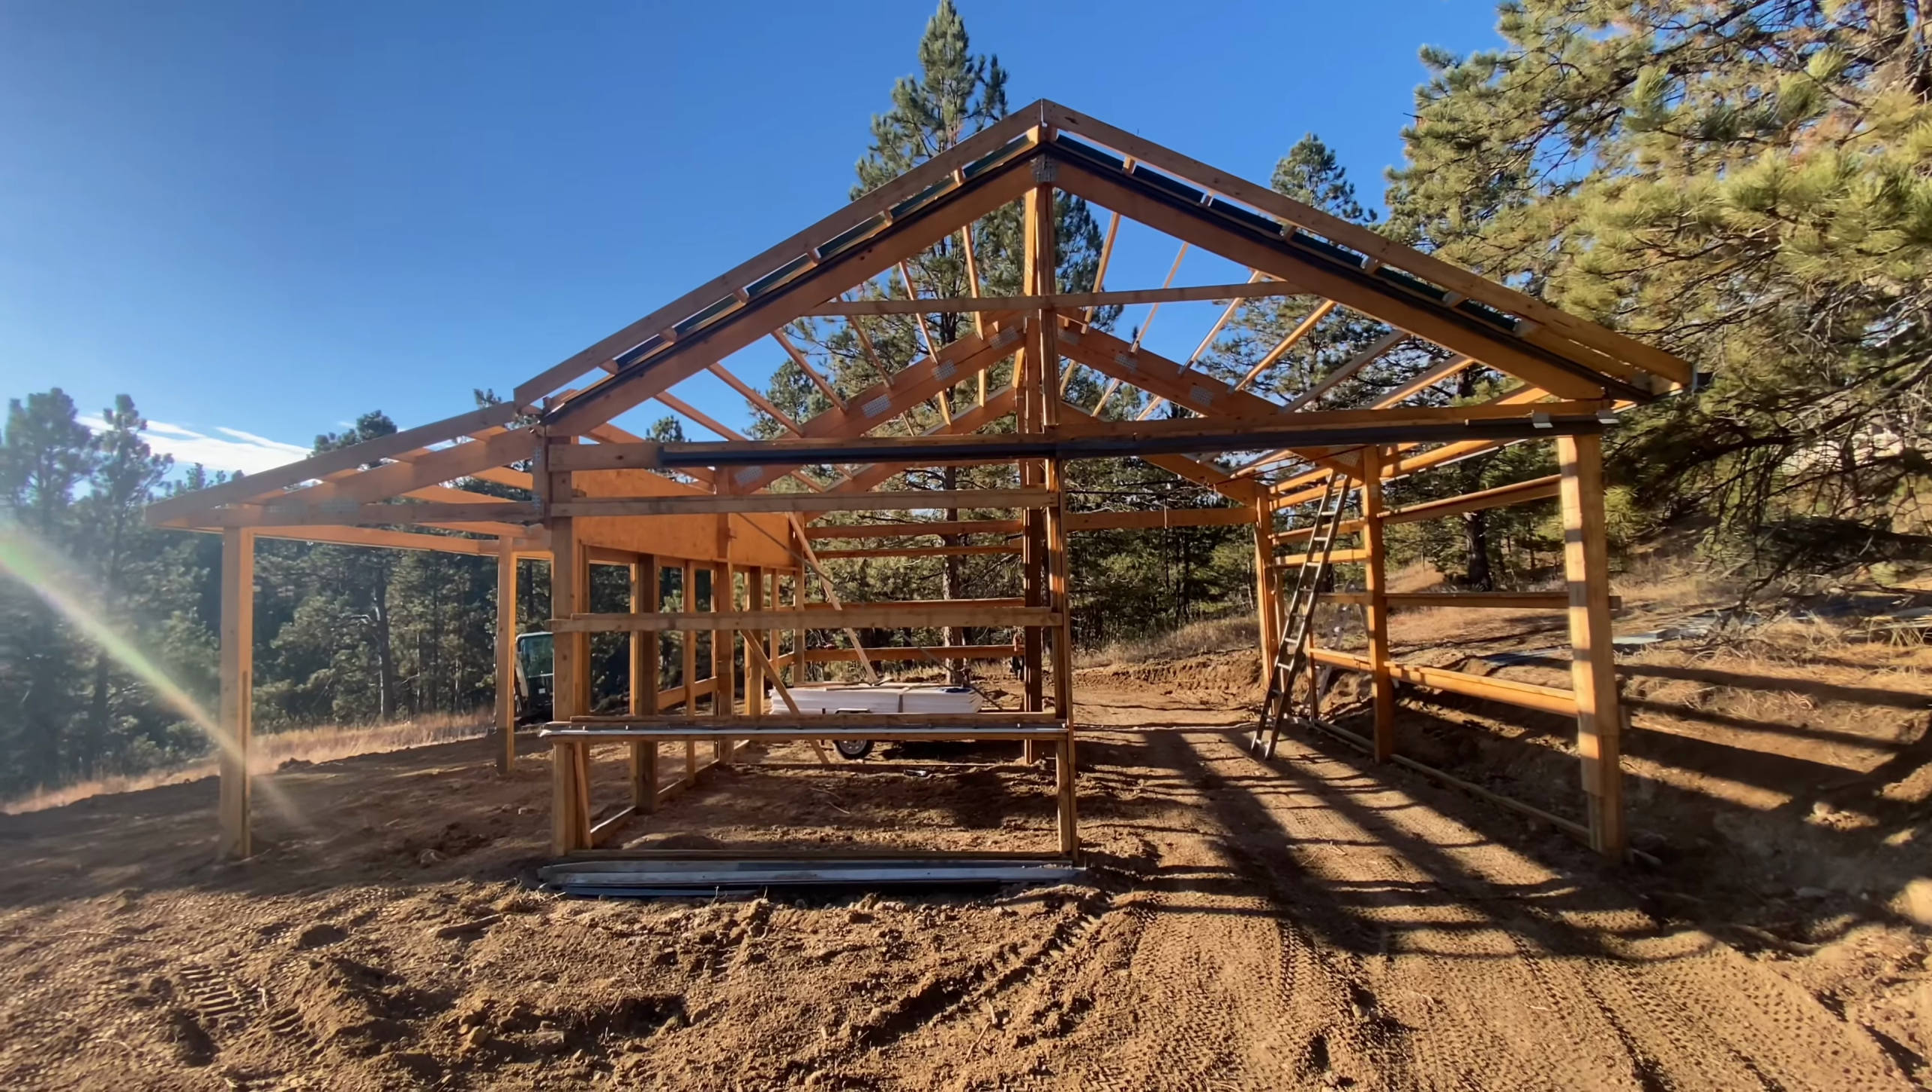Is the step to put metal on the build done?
No.